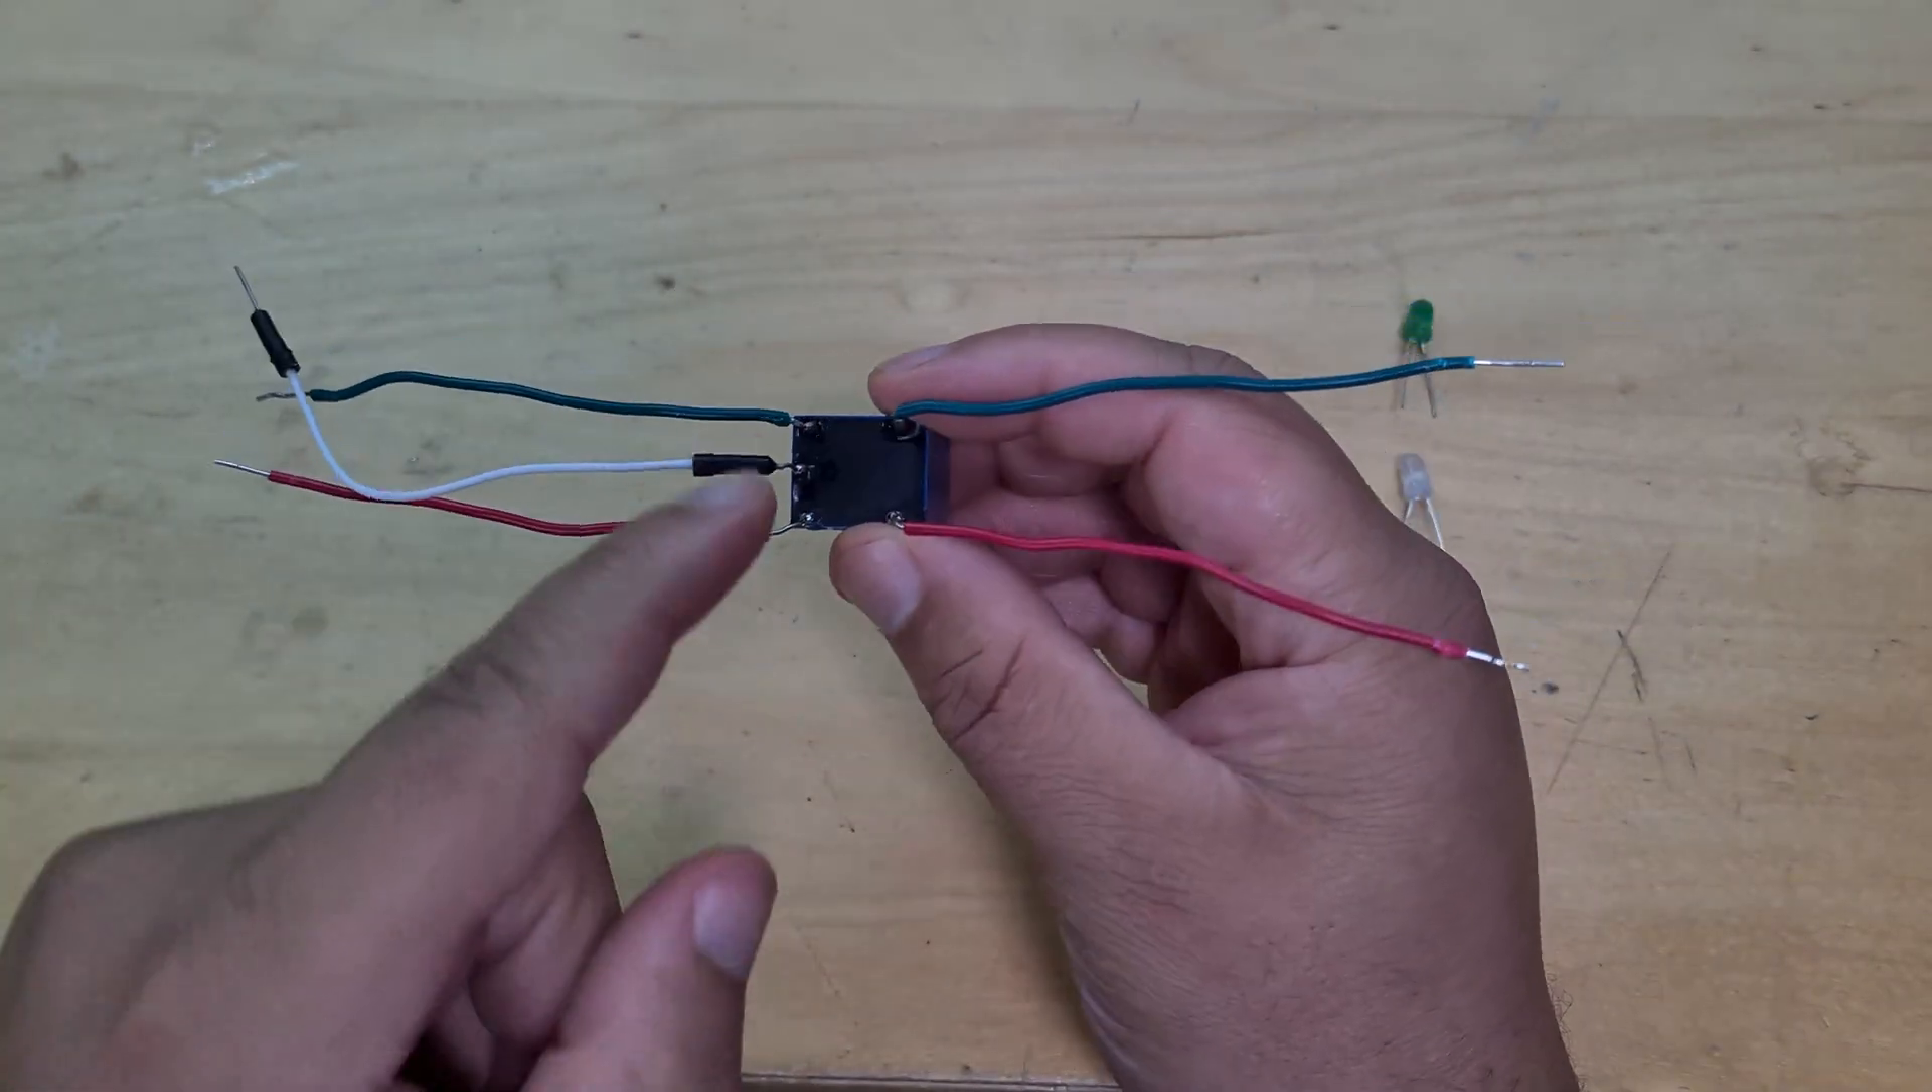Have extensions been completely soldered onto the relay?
Yes.